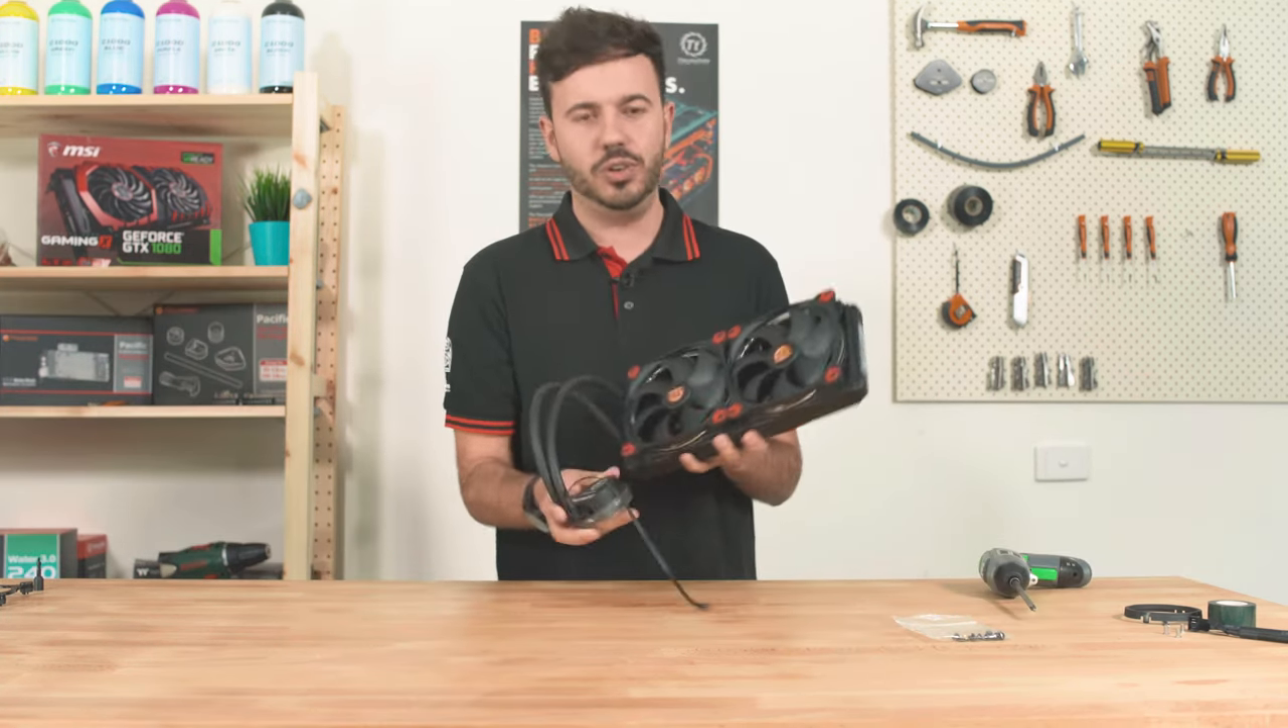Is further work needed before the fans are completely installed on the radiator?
No.